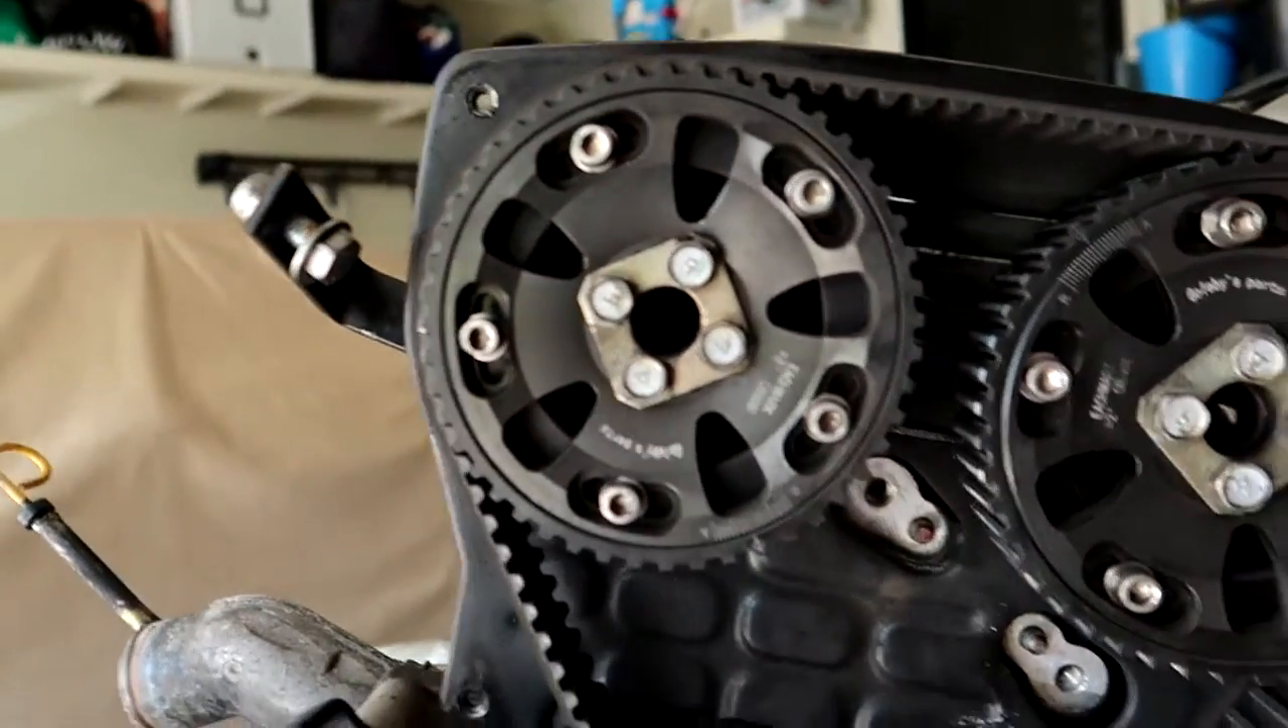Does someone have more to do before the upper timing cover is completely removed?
No.